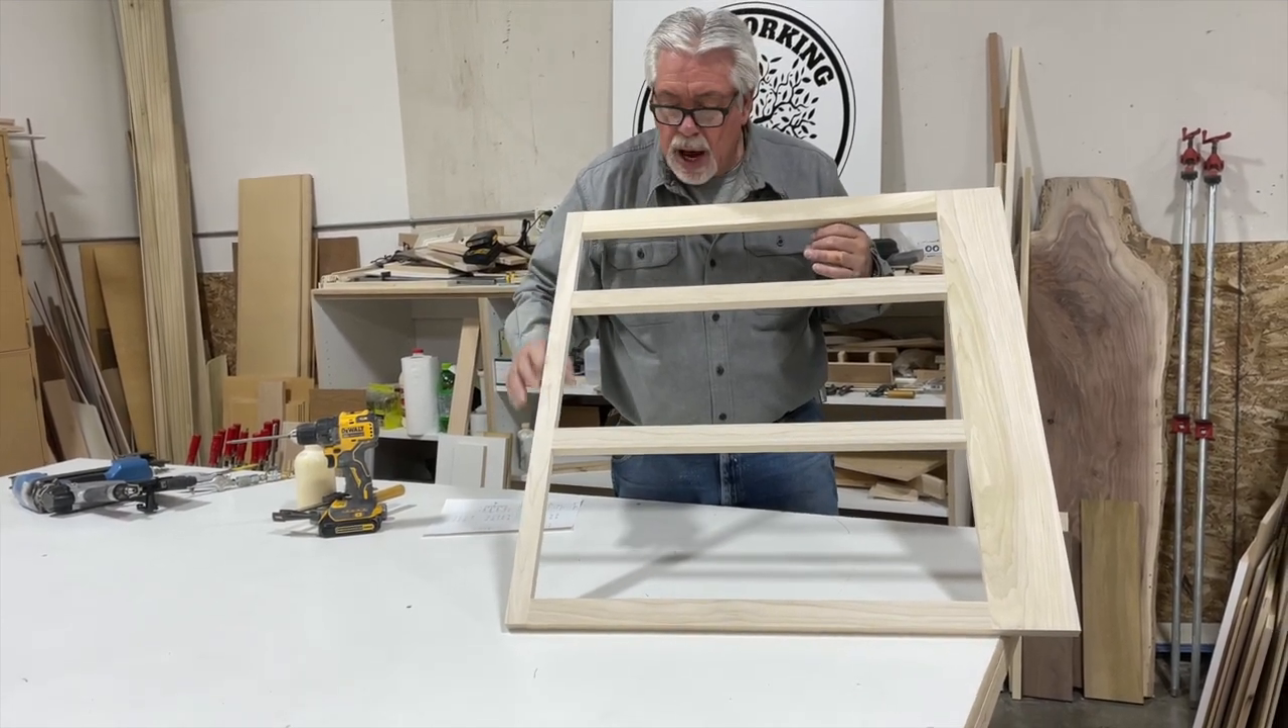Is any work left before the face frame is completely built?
No.